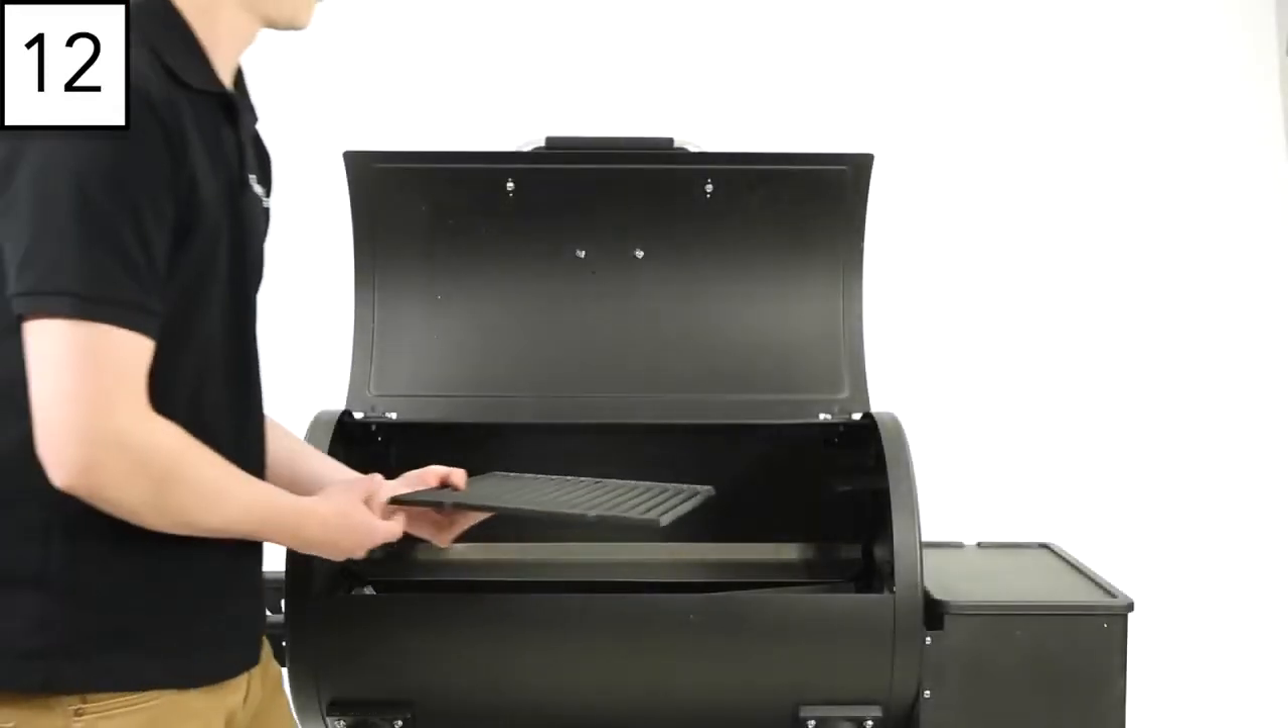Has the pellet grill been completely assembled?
No.